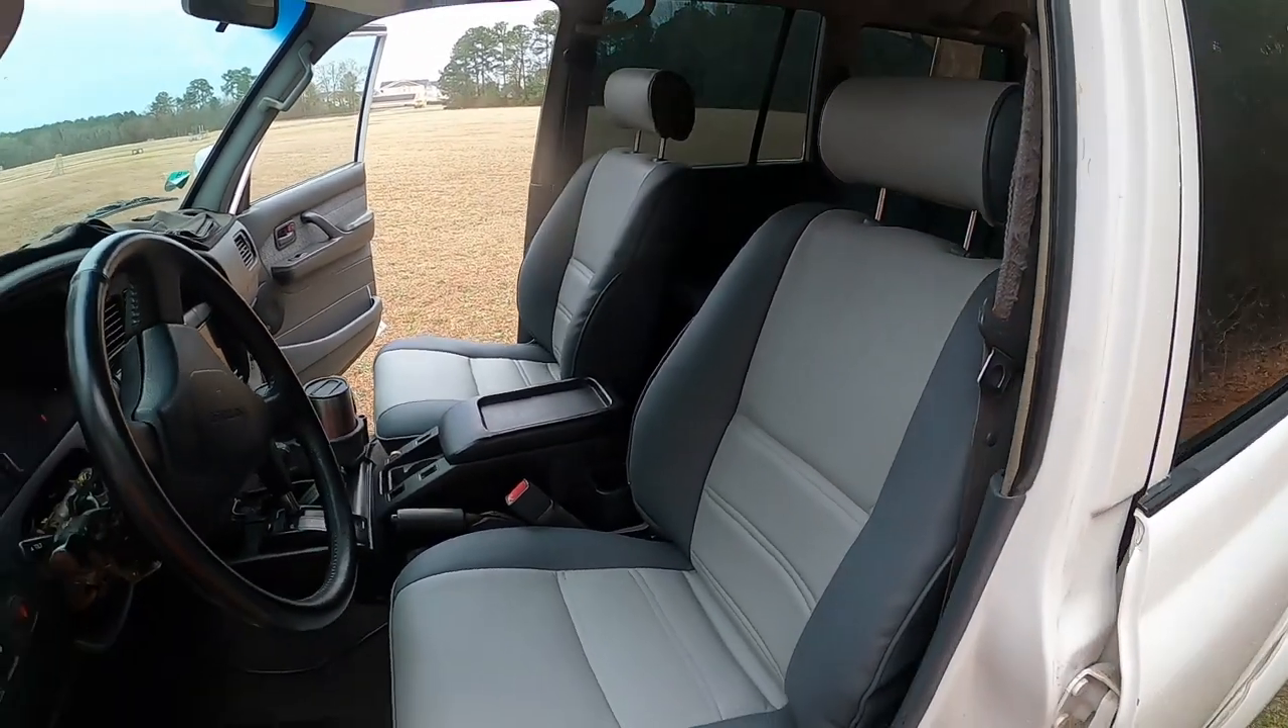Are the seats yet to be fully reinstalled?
No.